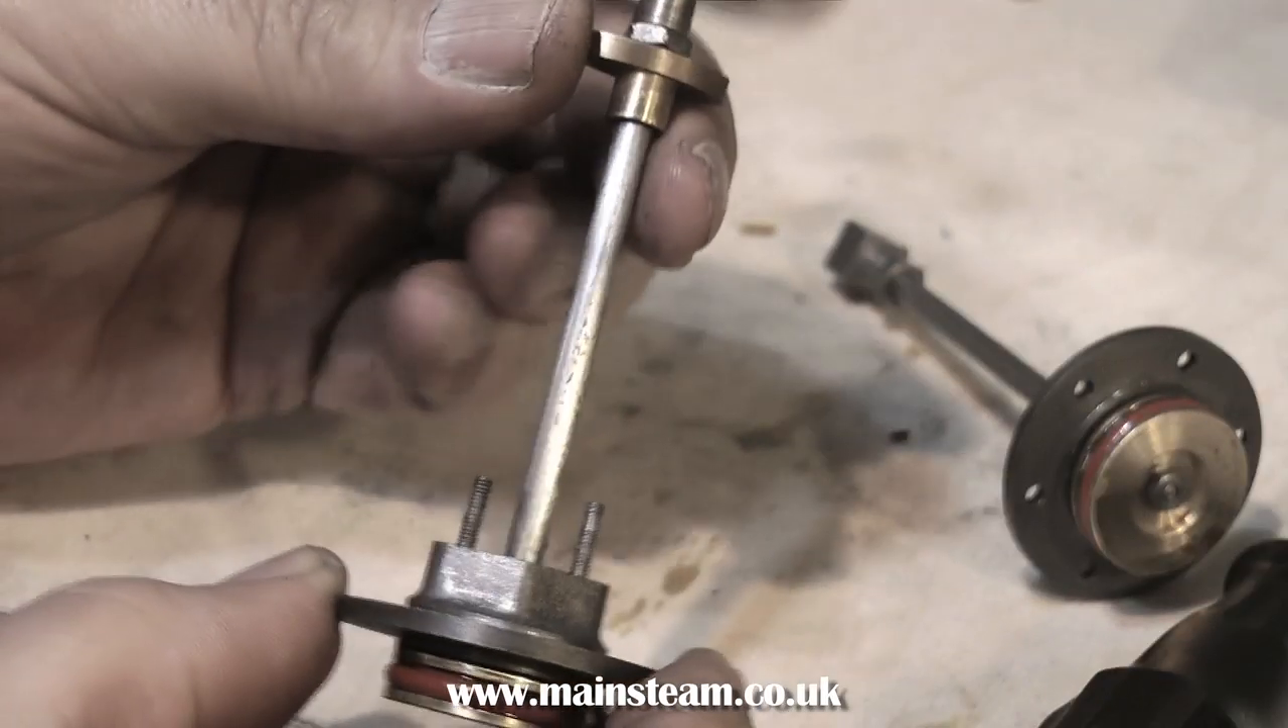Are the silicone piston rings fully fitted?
Yes.